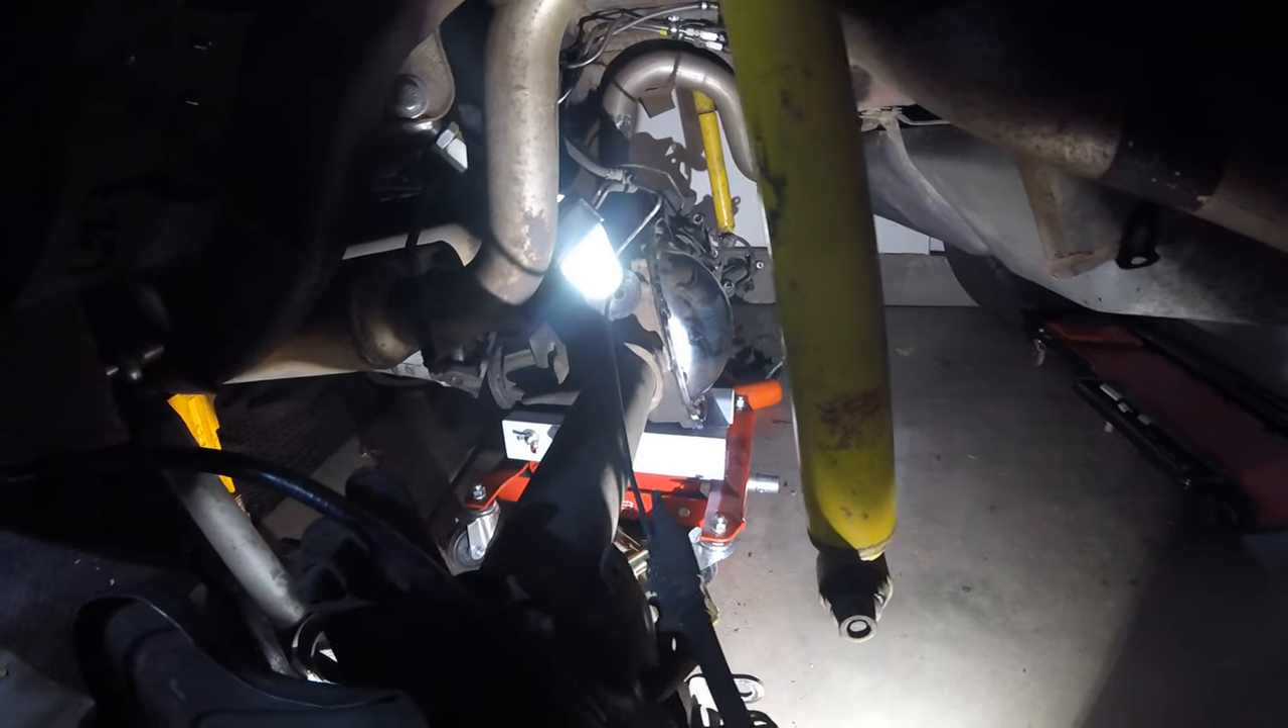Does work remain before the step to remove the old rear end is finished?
Yes.